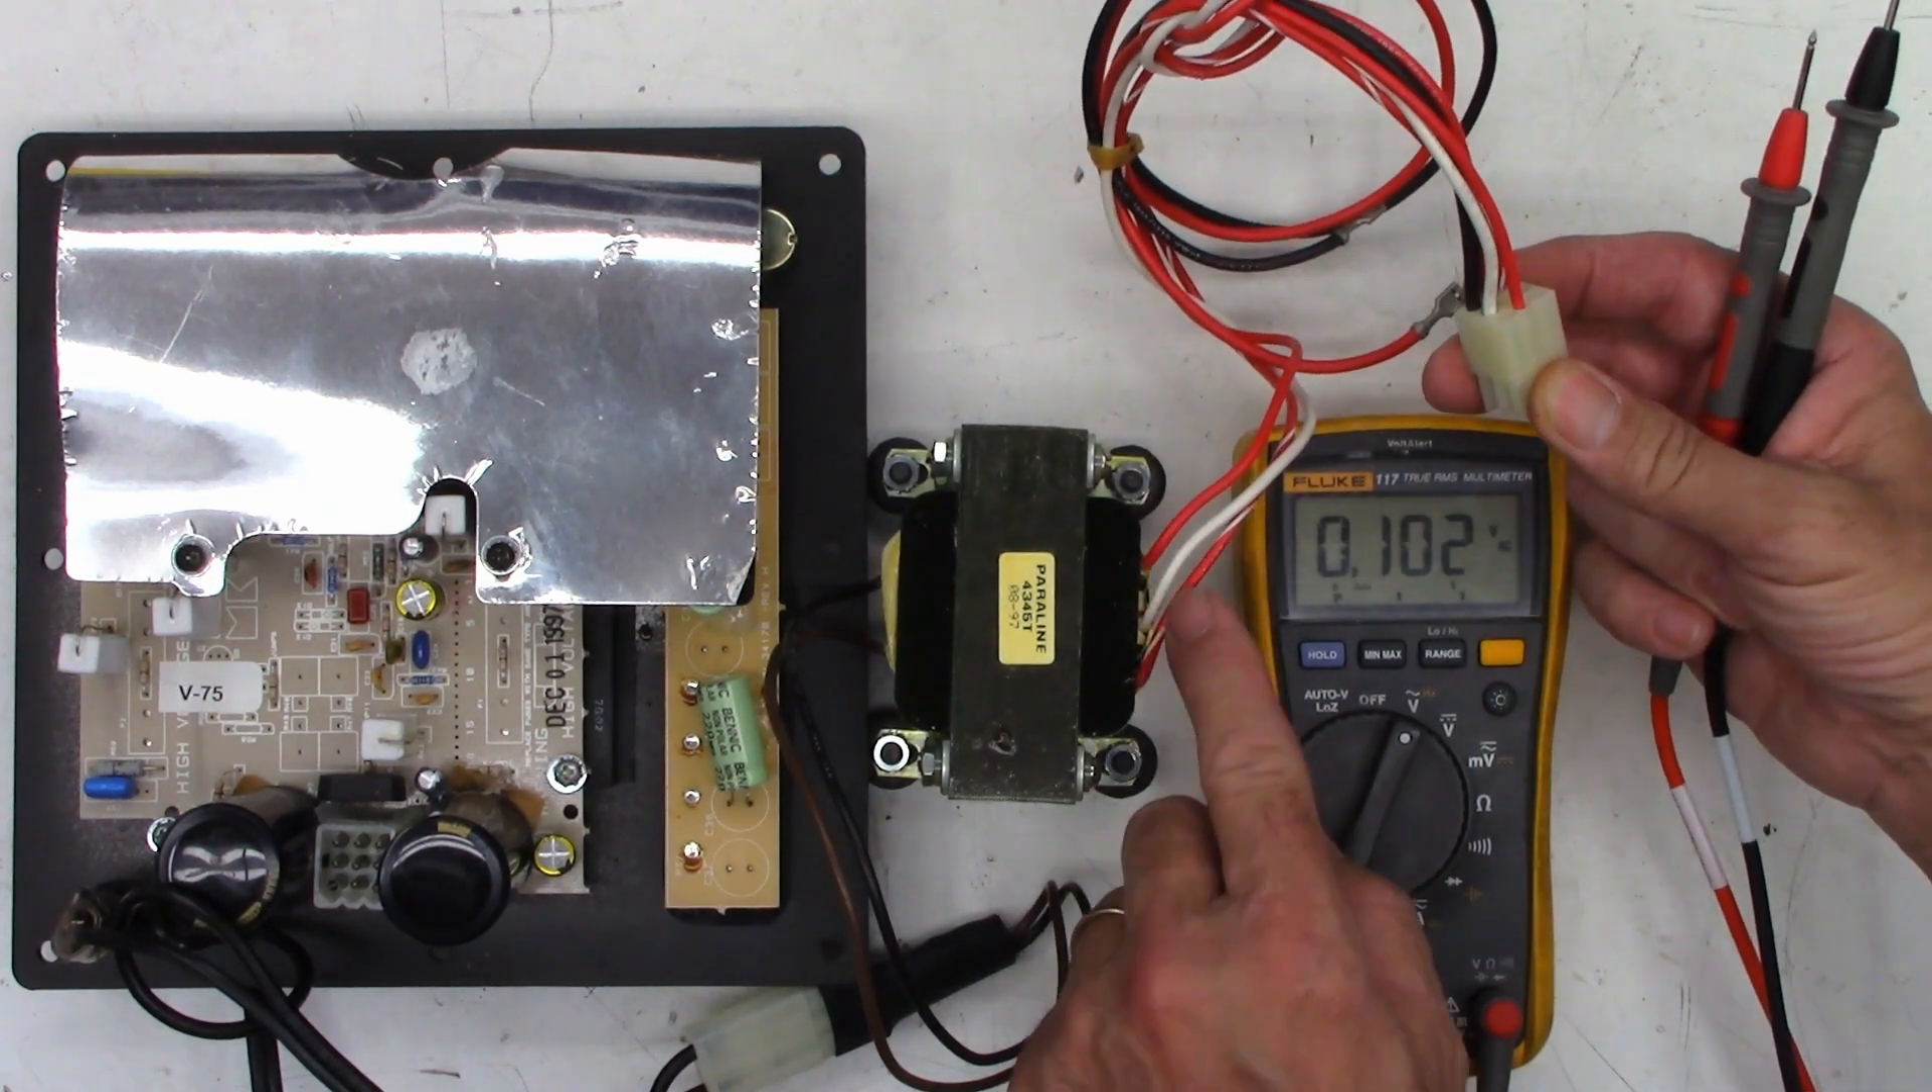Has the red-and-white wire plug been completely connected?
No.